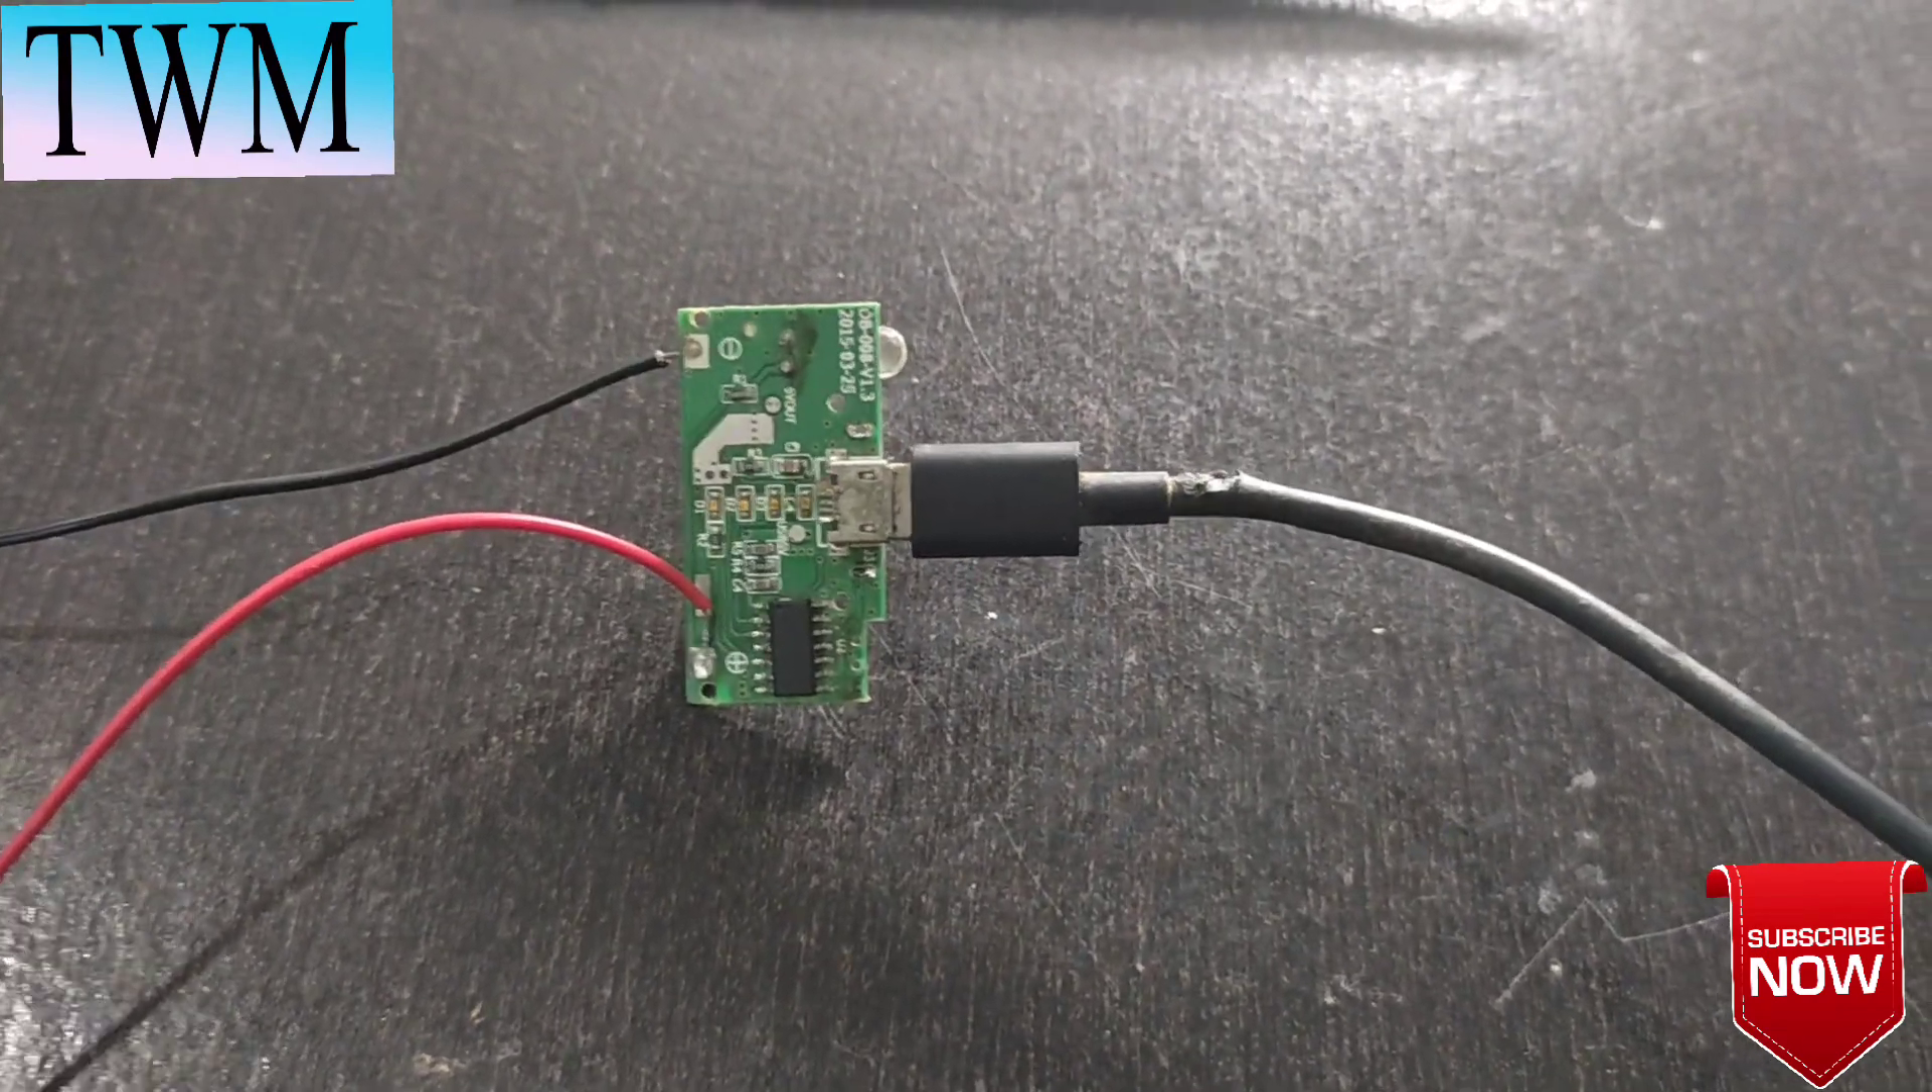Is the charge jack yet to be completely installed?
No.